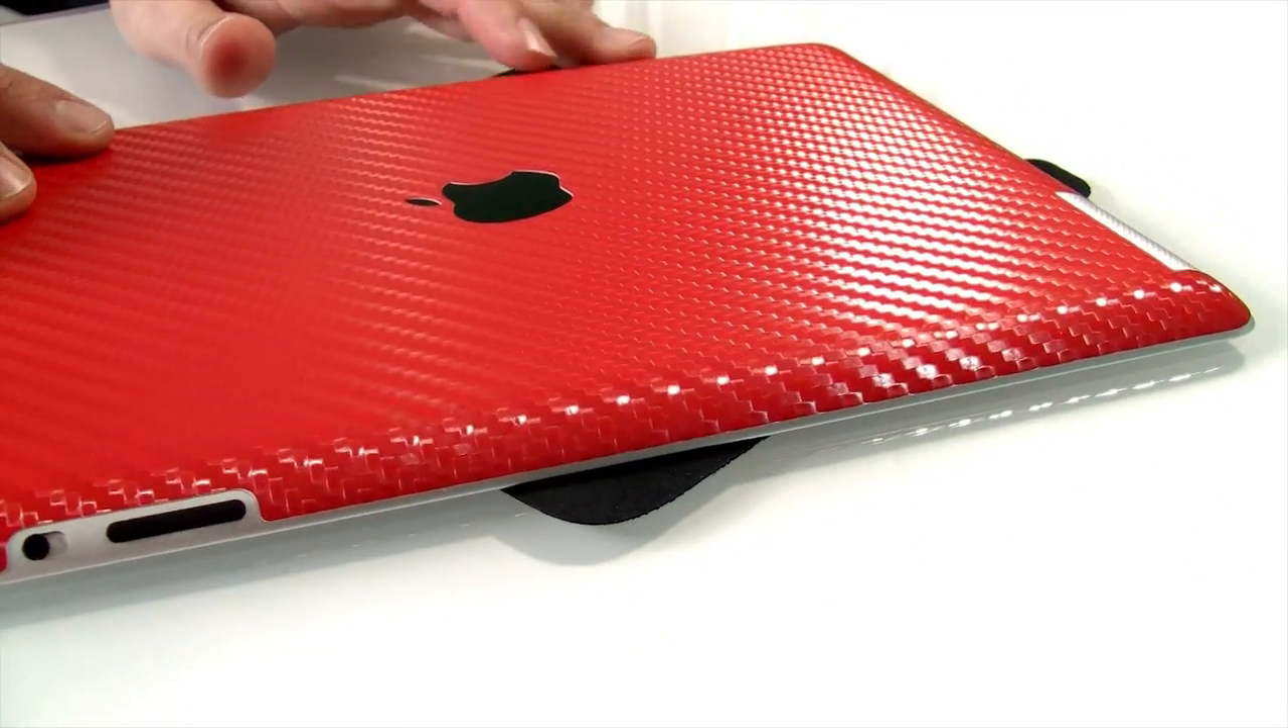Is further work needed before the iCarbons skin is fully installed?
No.